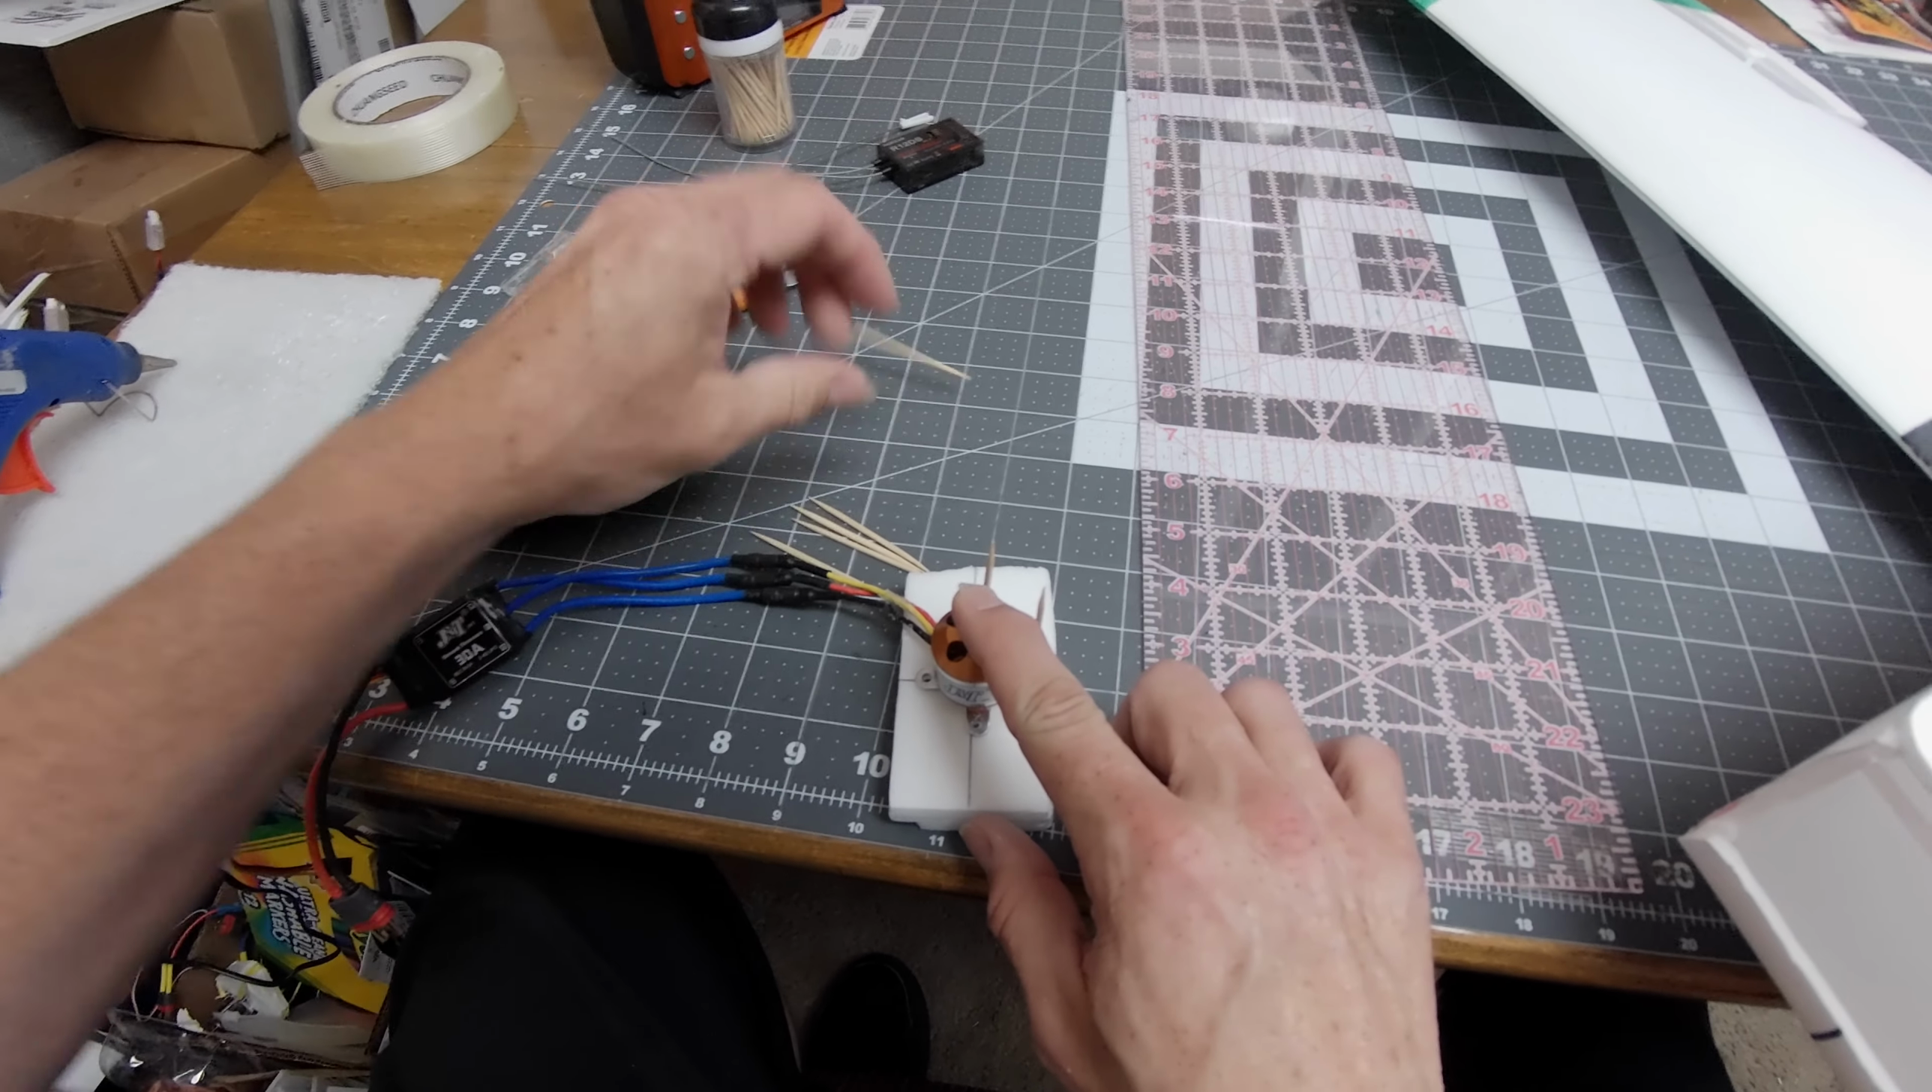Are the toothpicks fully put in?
No.